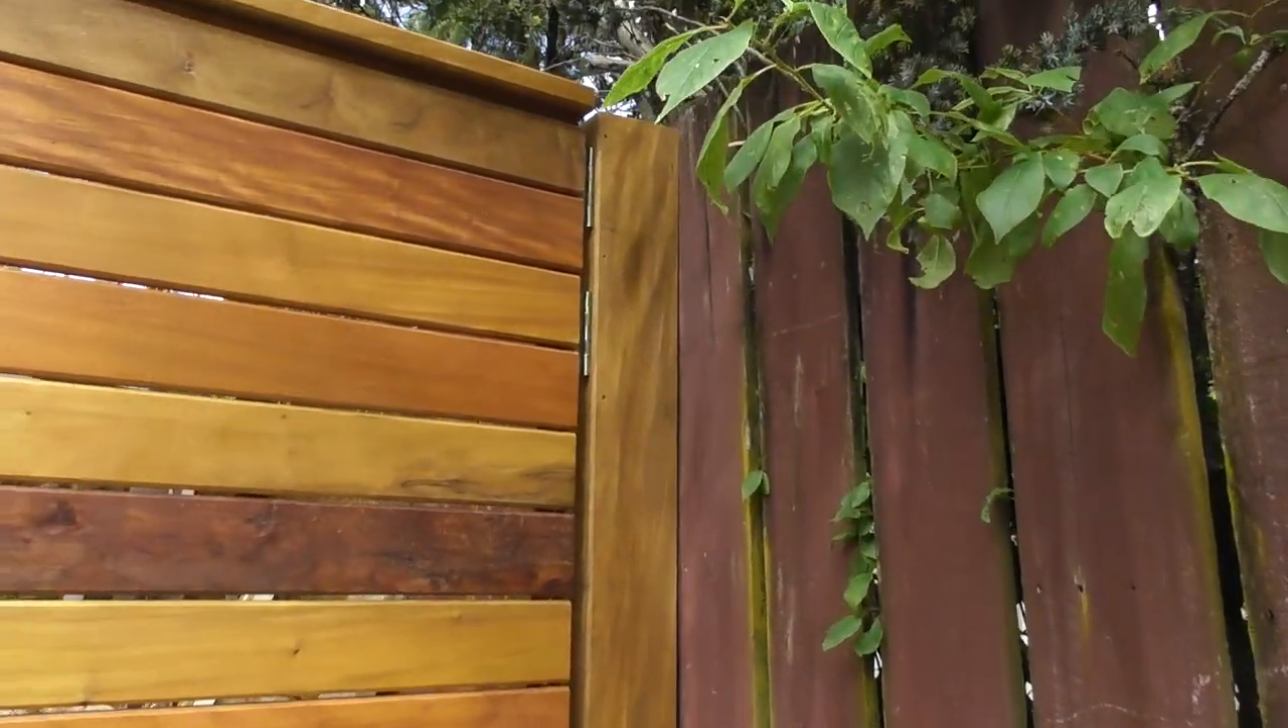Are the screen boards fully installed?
Yes.